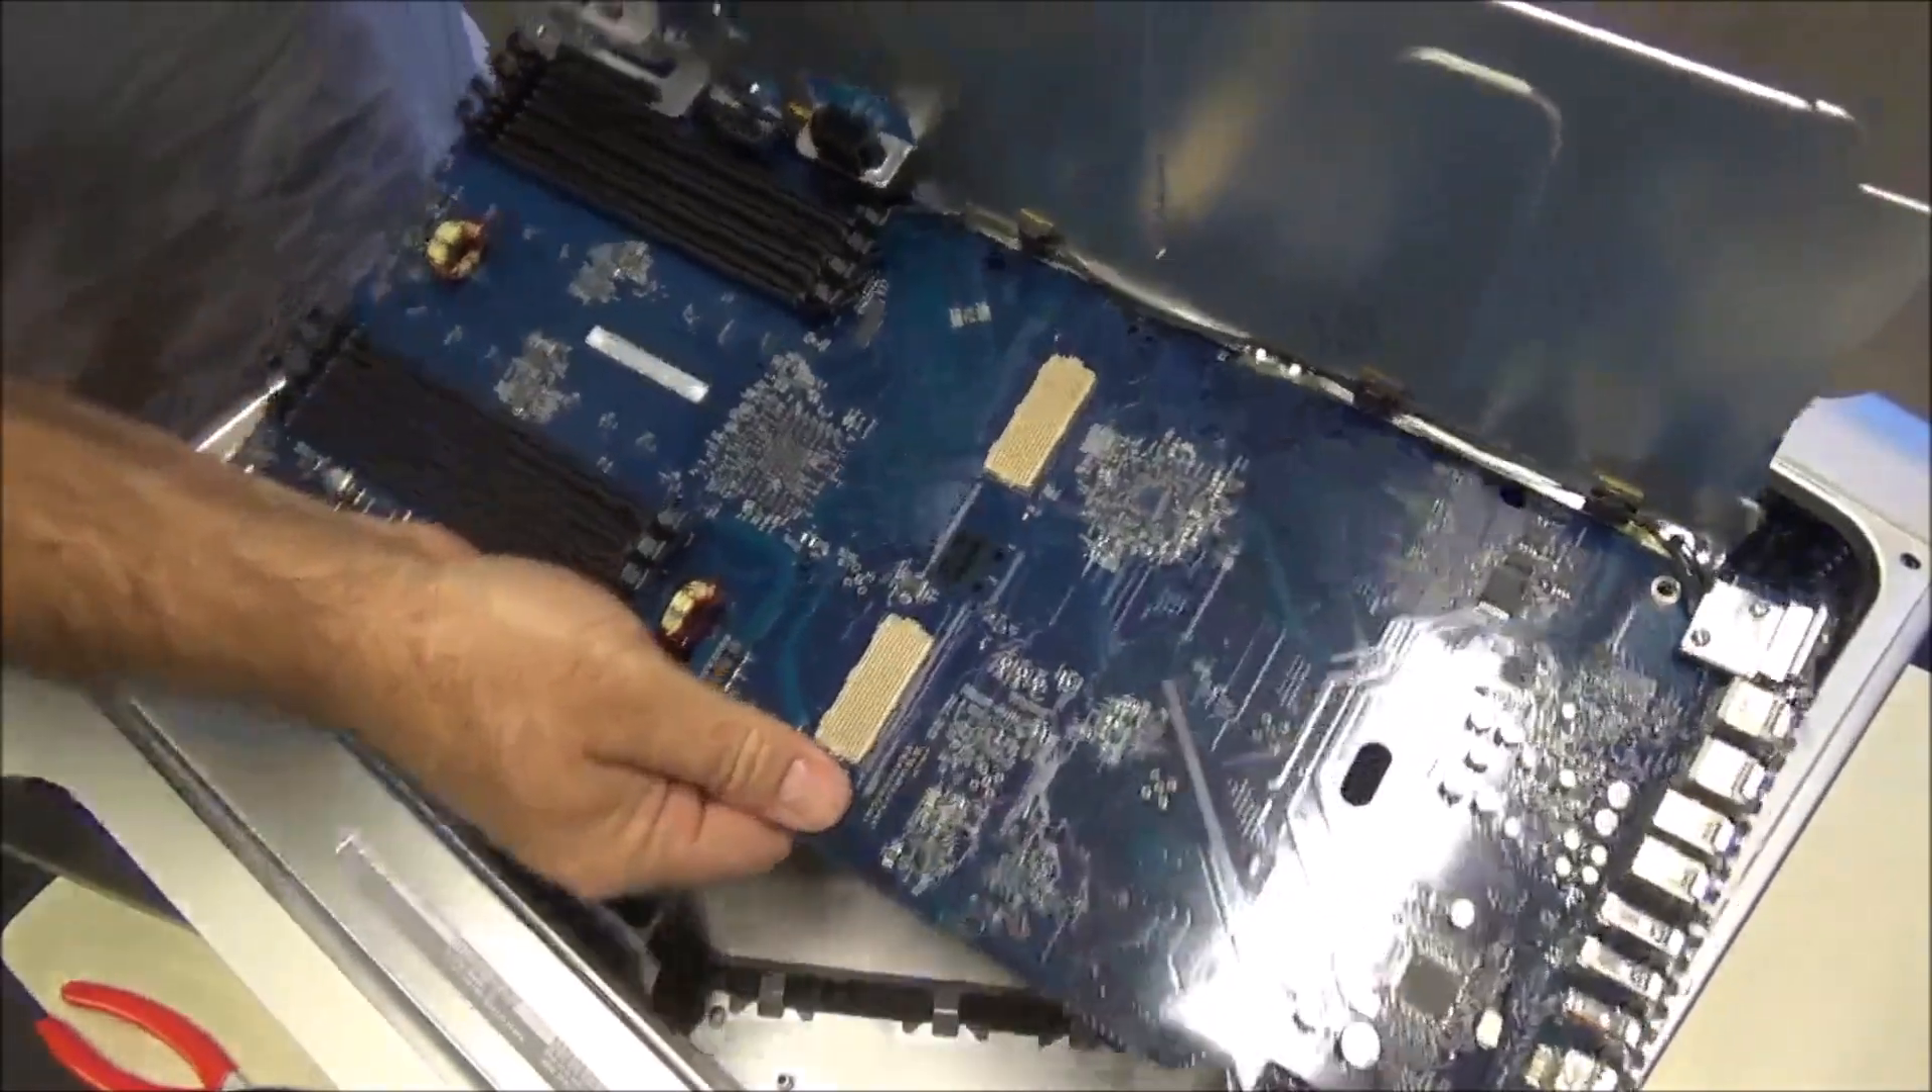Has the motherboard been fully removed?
No.